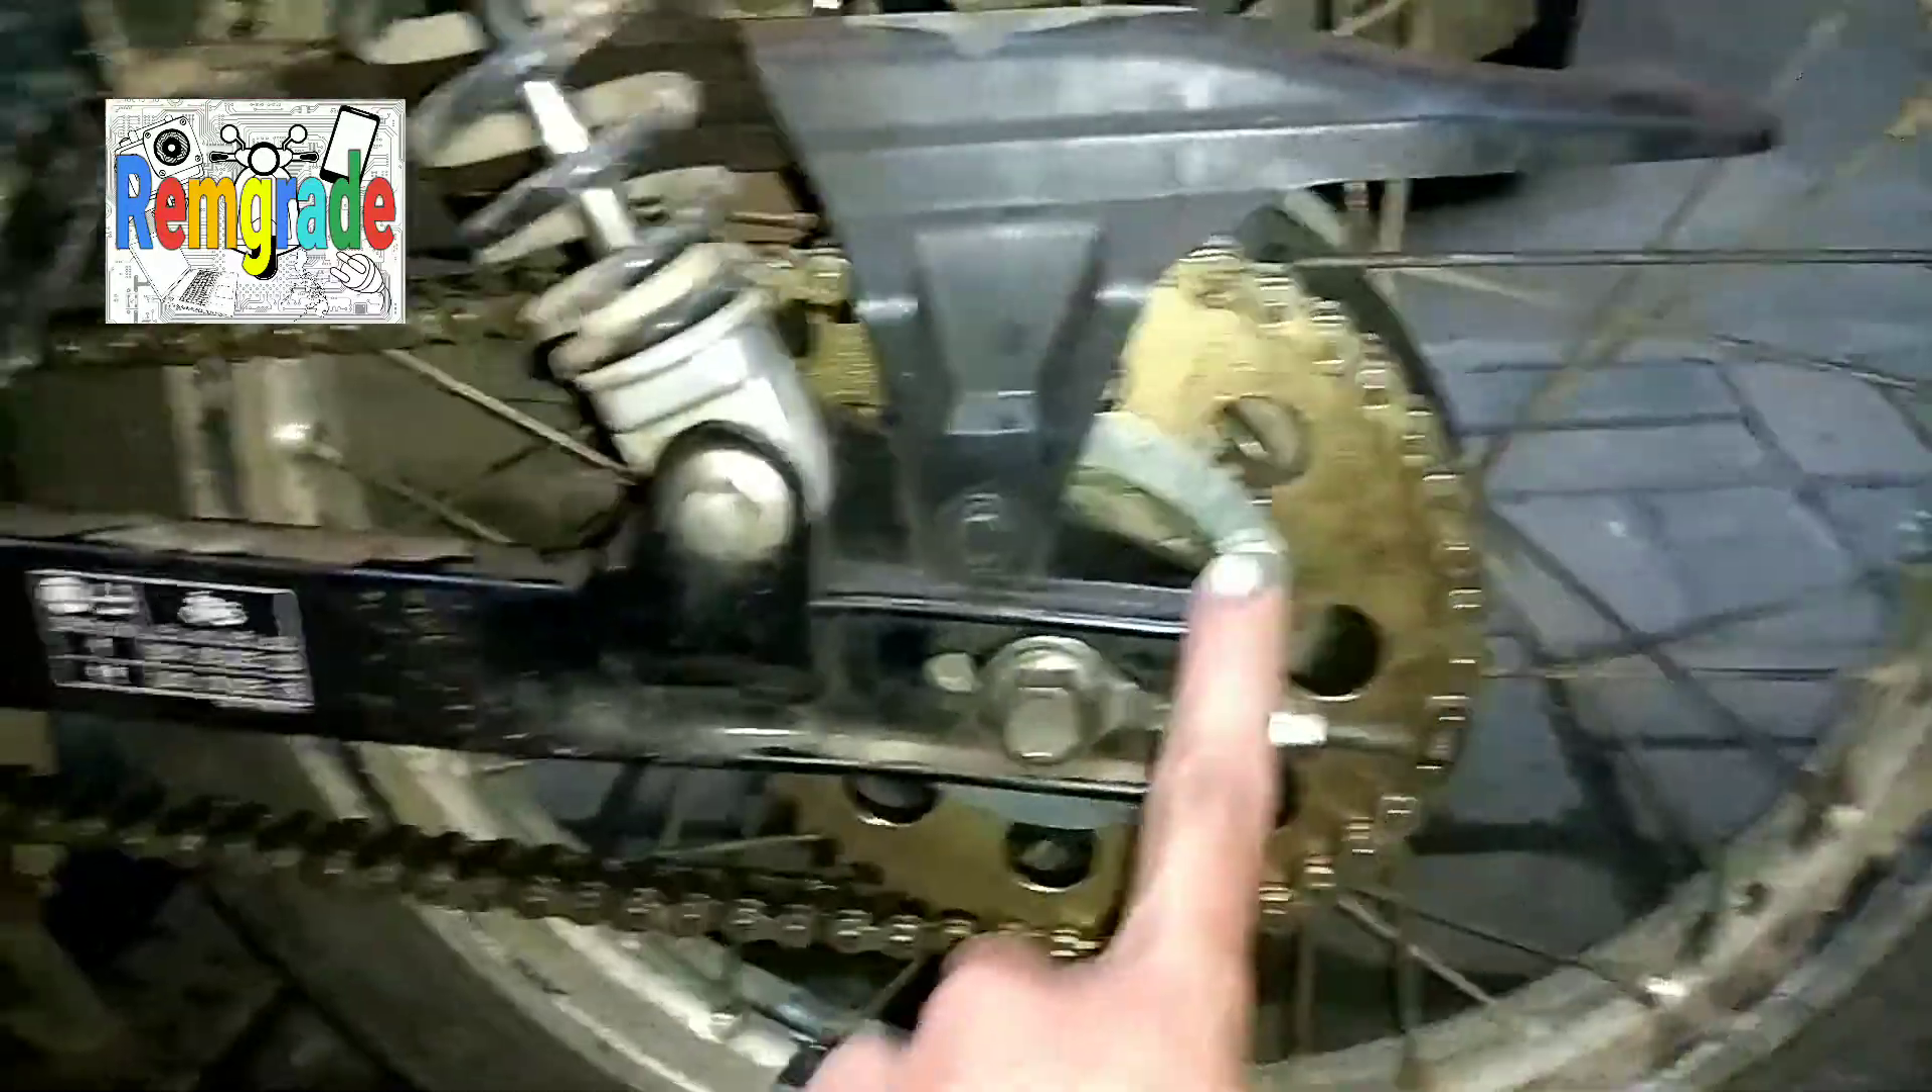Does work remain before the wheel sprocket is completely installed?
No.